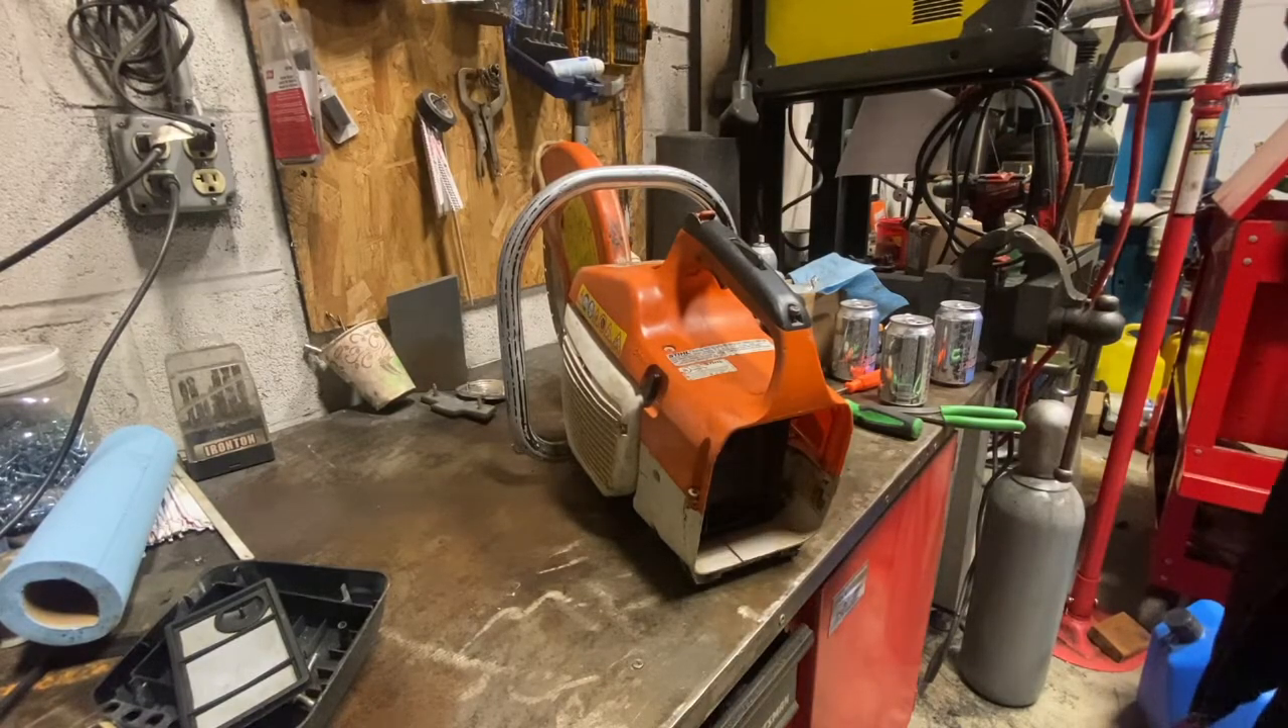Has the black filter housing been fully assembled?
No.